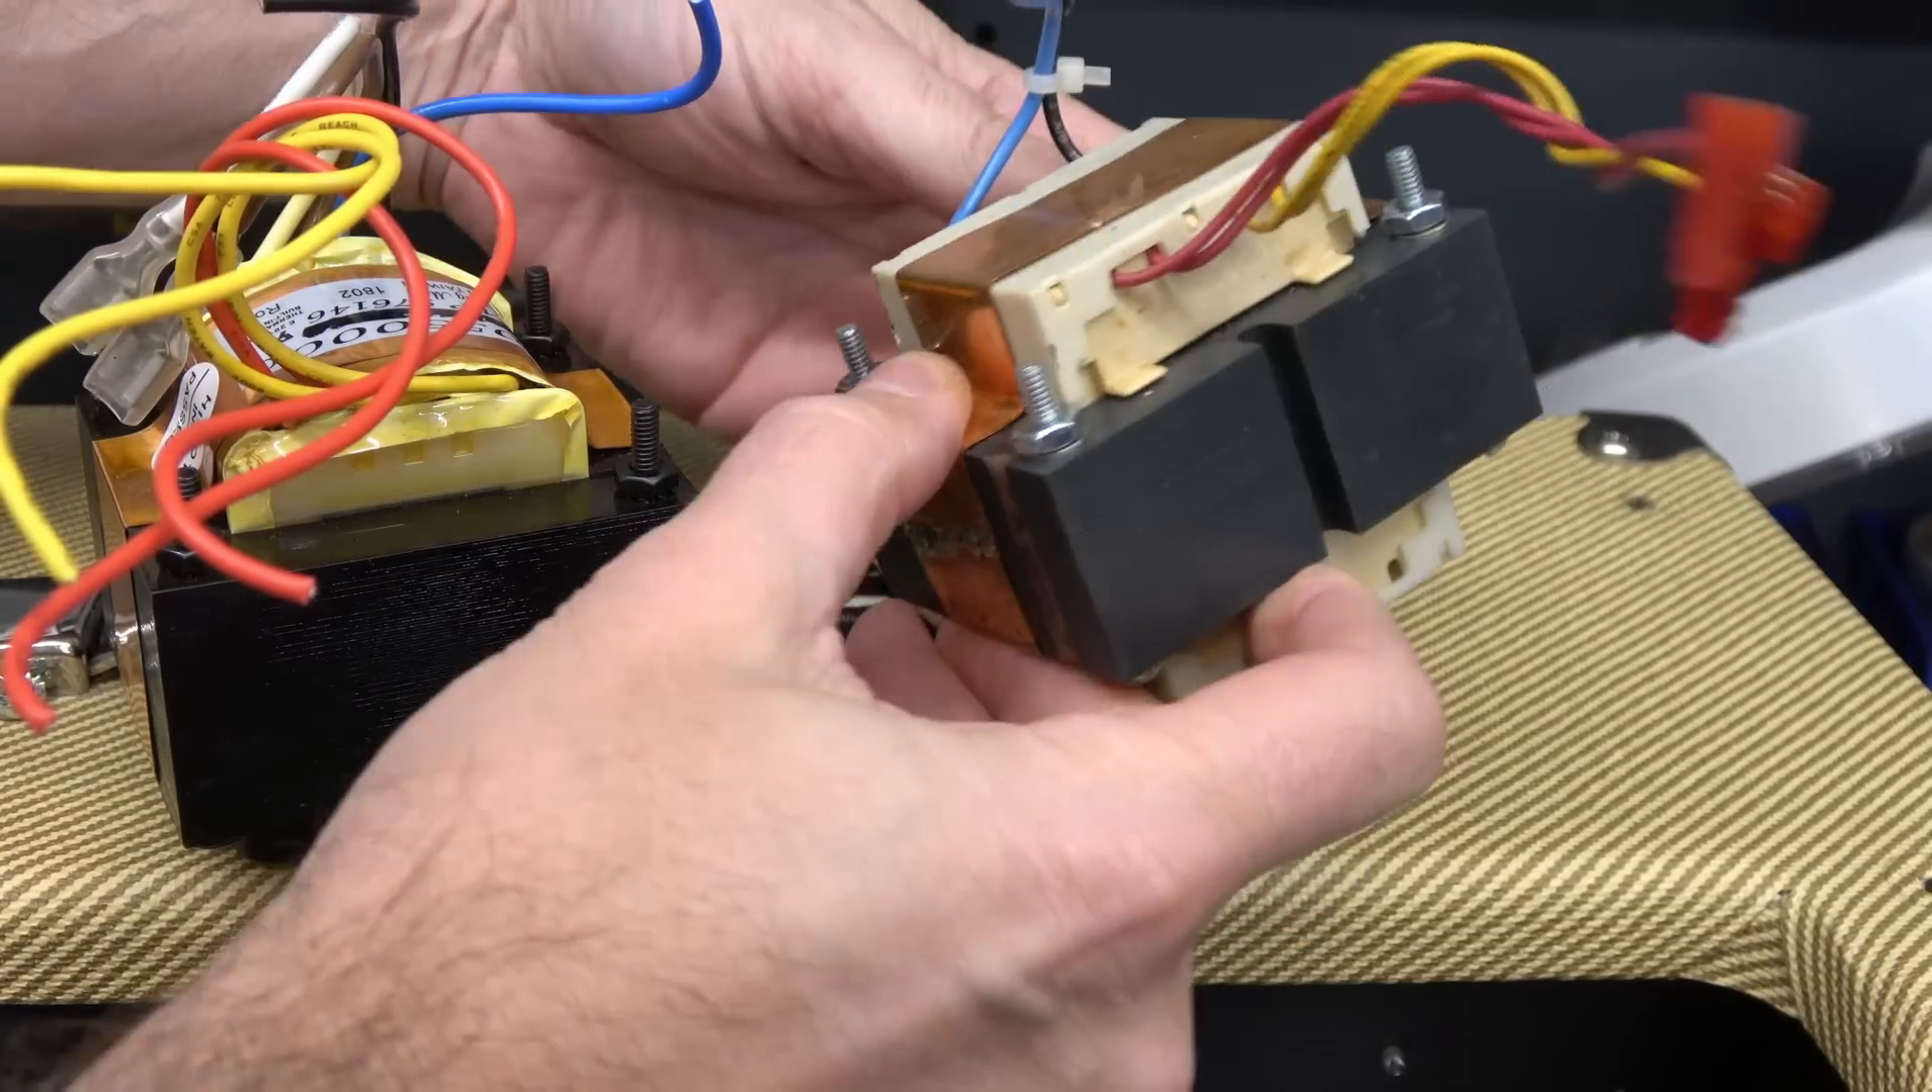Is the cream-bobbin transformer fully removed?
Yes.